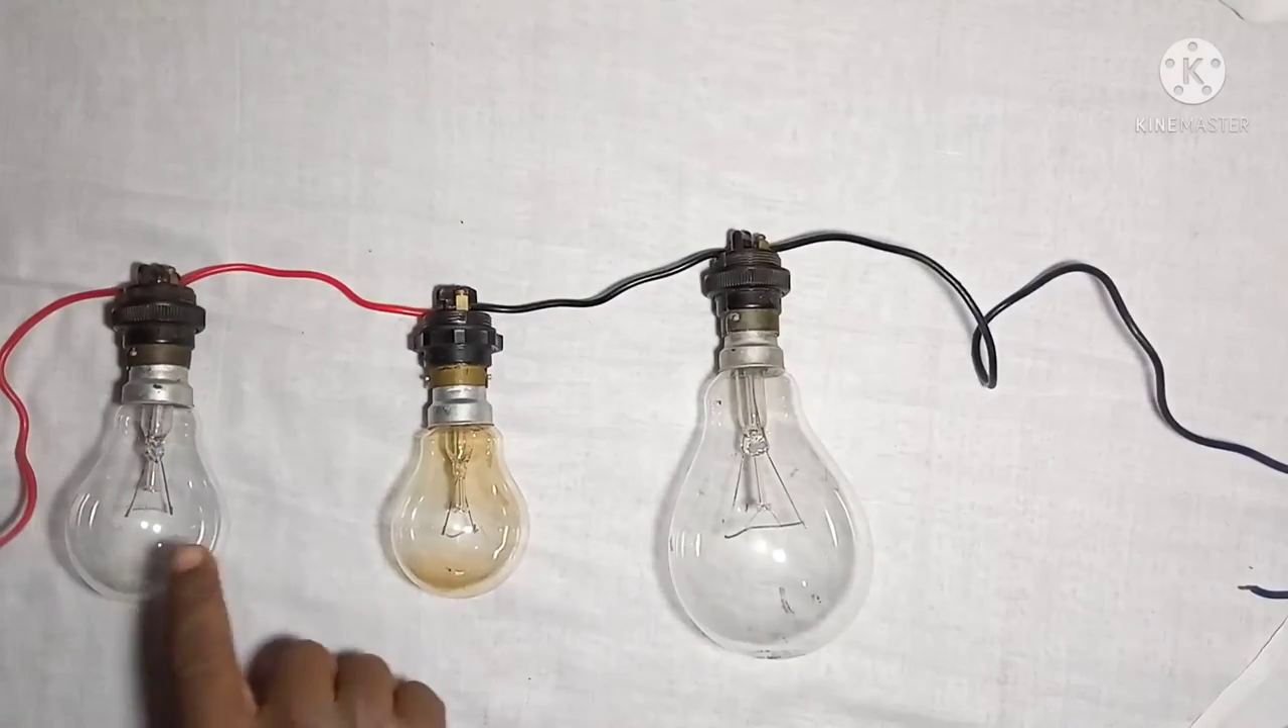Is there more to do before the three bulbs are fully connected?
No.